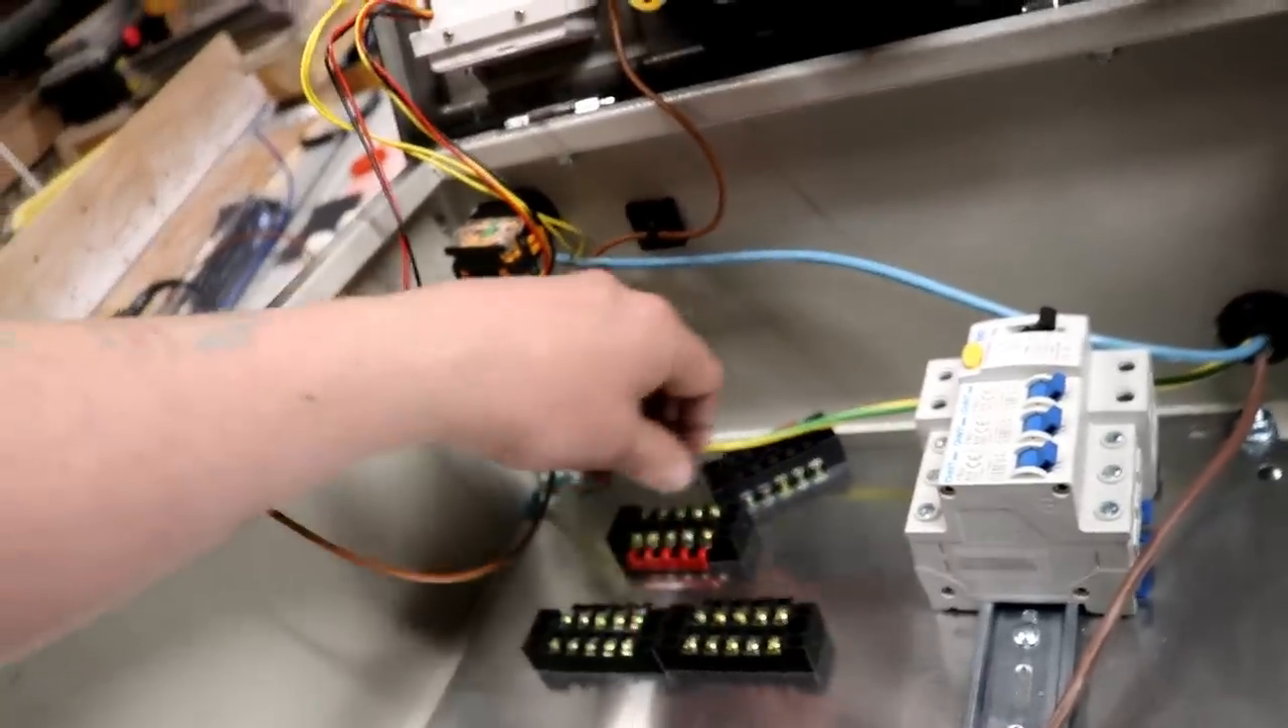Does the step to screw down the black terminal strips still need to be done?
Yes.